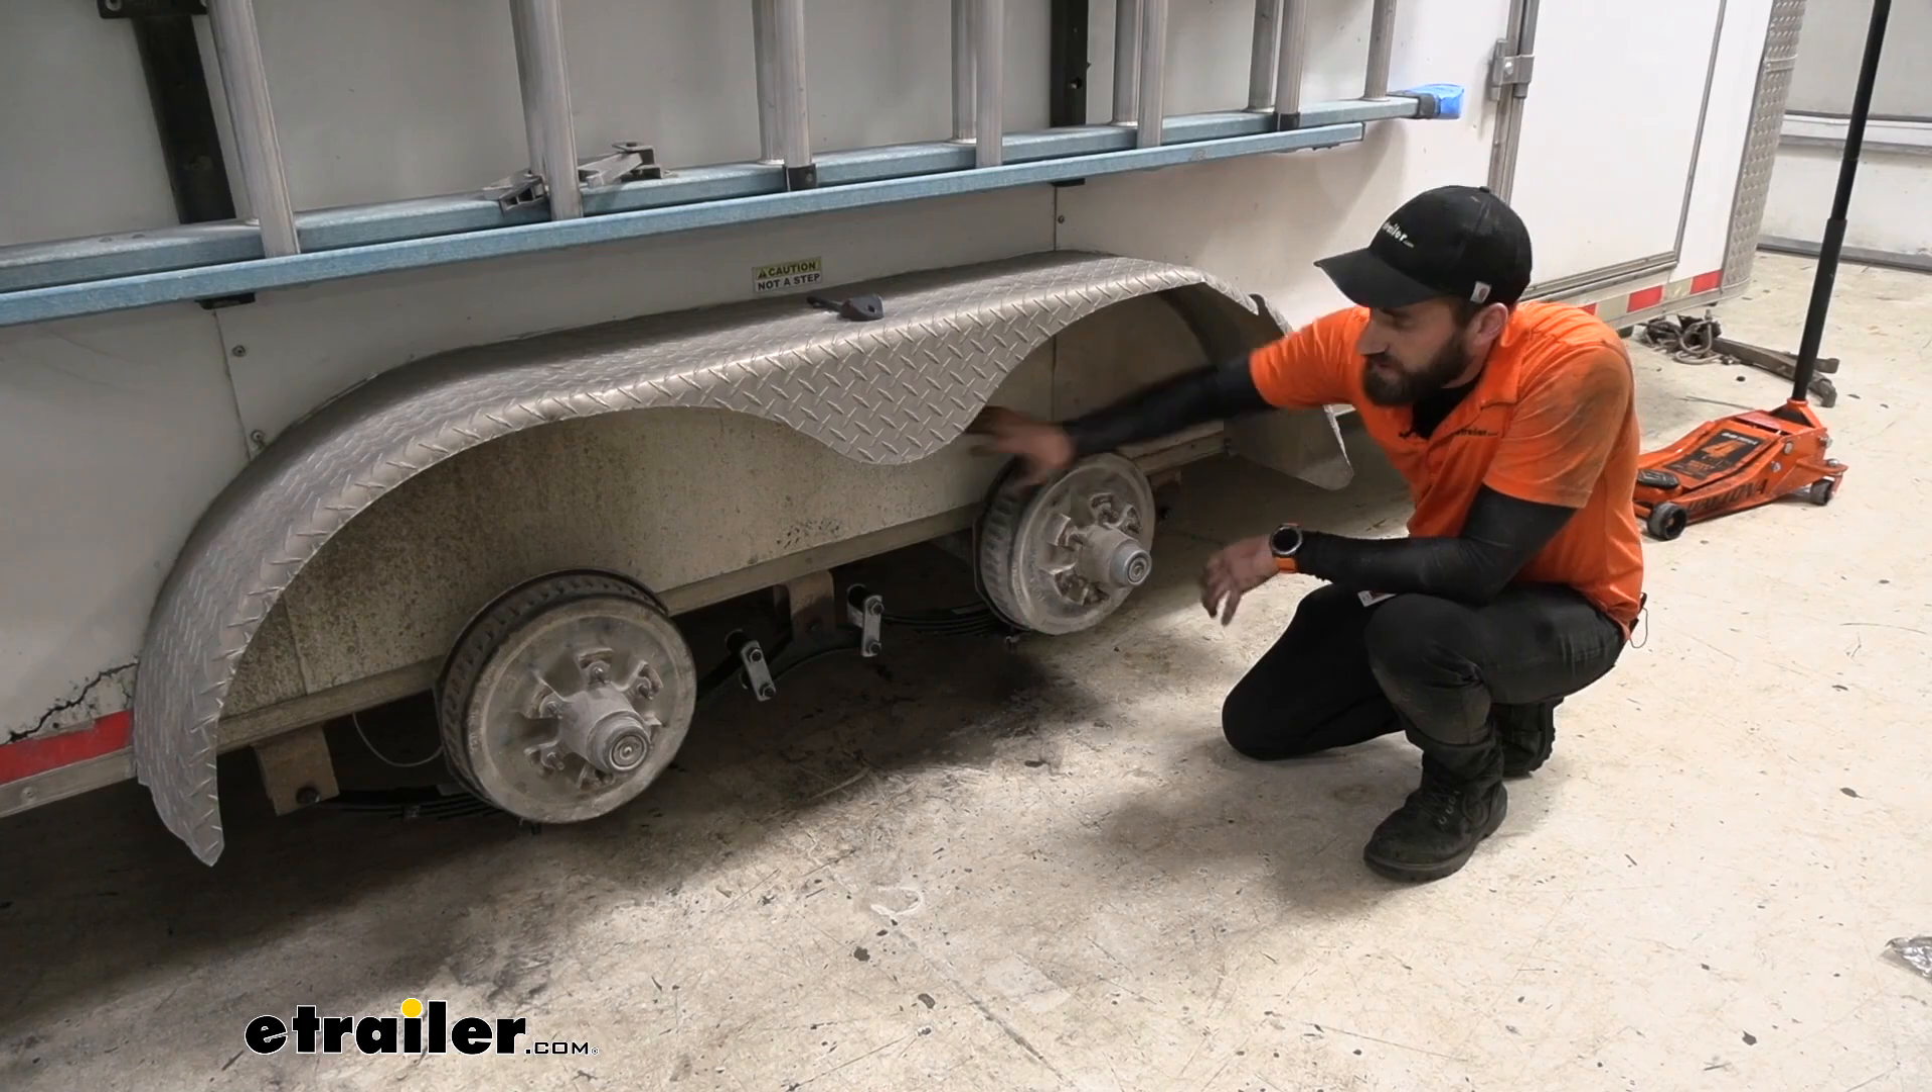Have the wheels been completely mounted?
No.